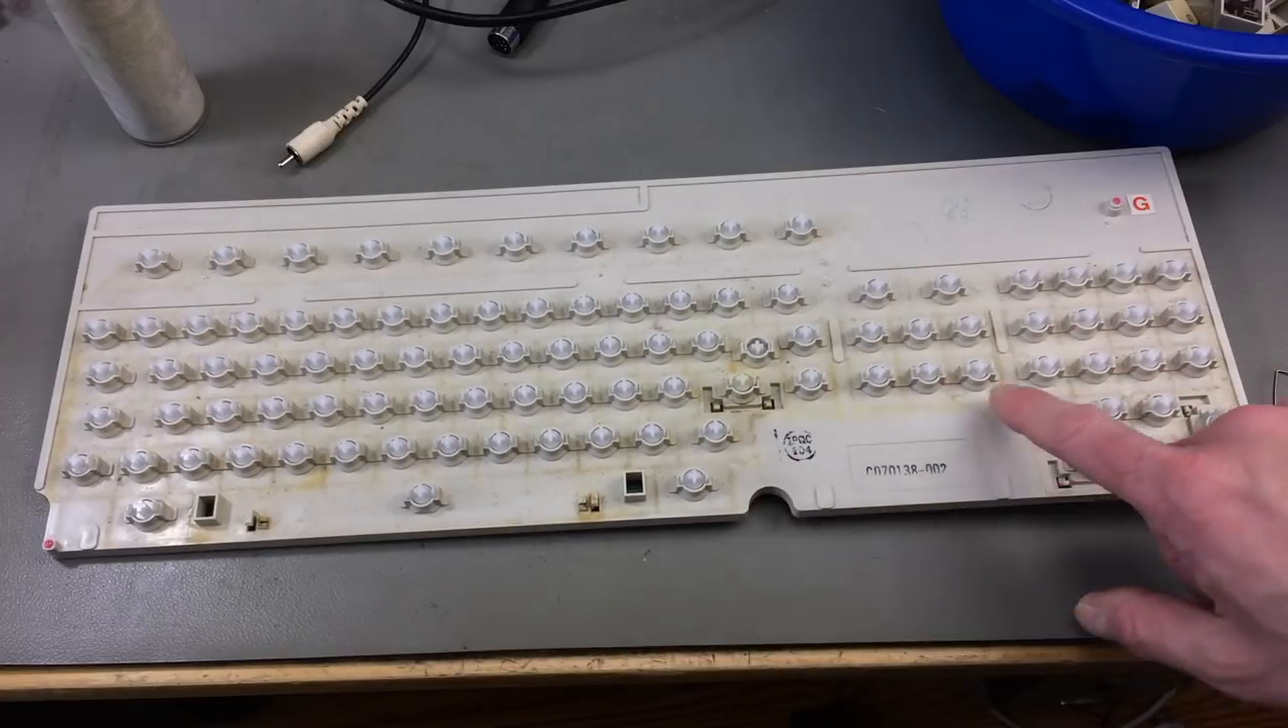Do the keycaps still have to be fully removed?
No.